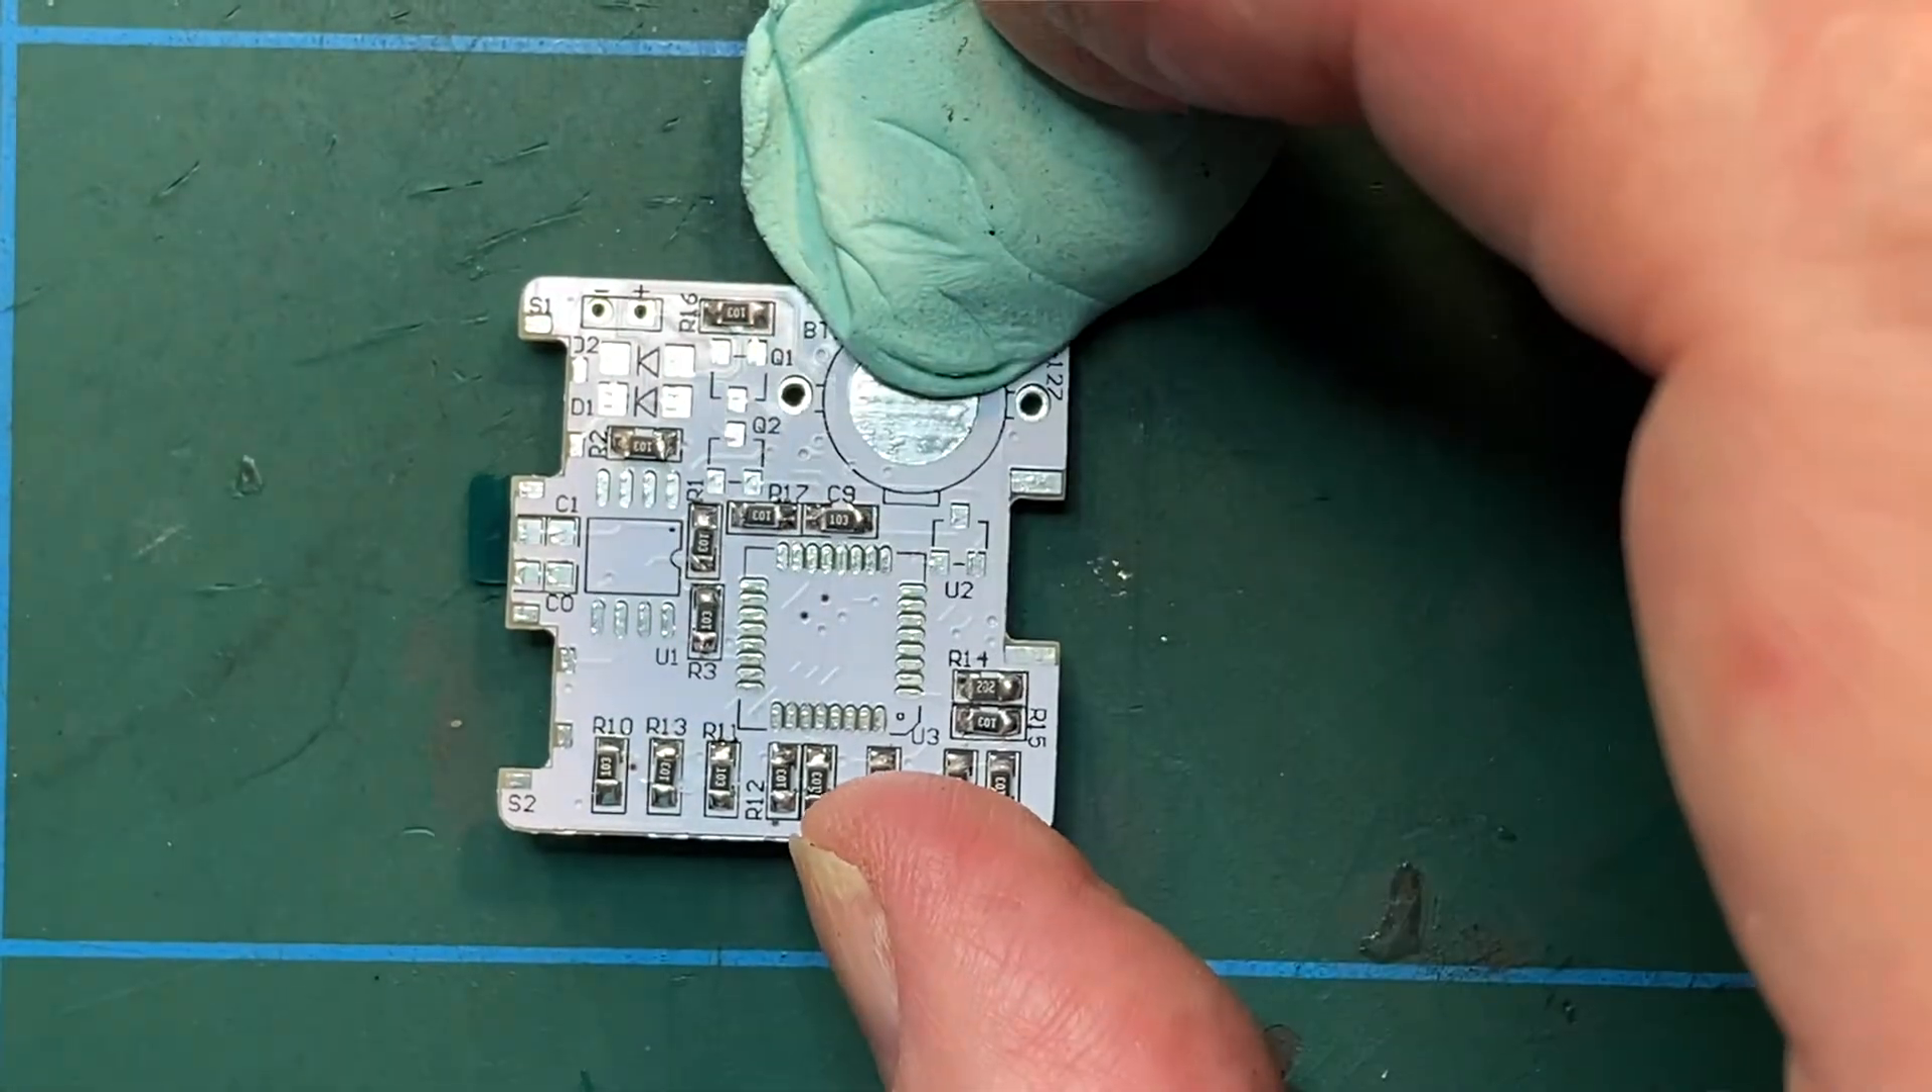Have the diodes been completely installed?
No.